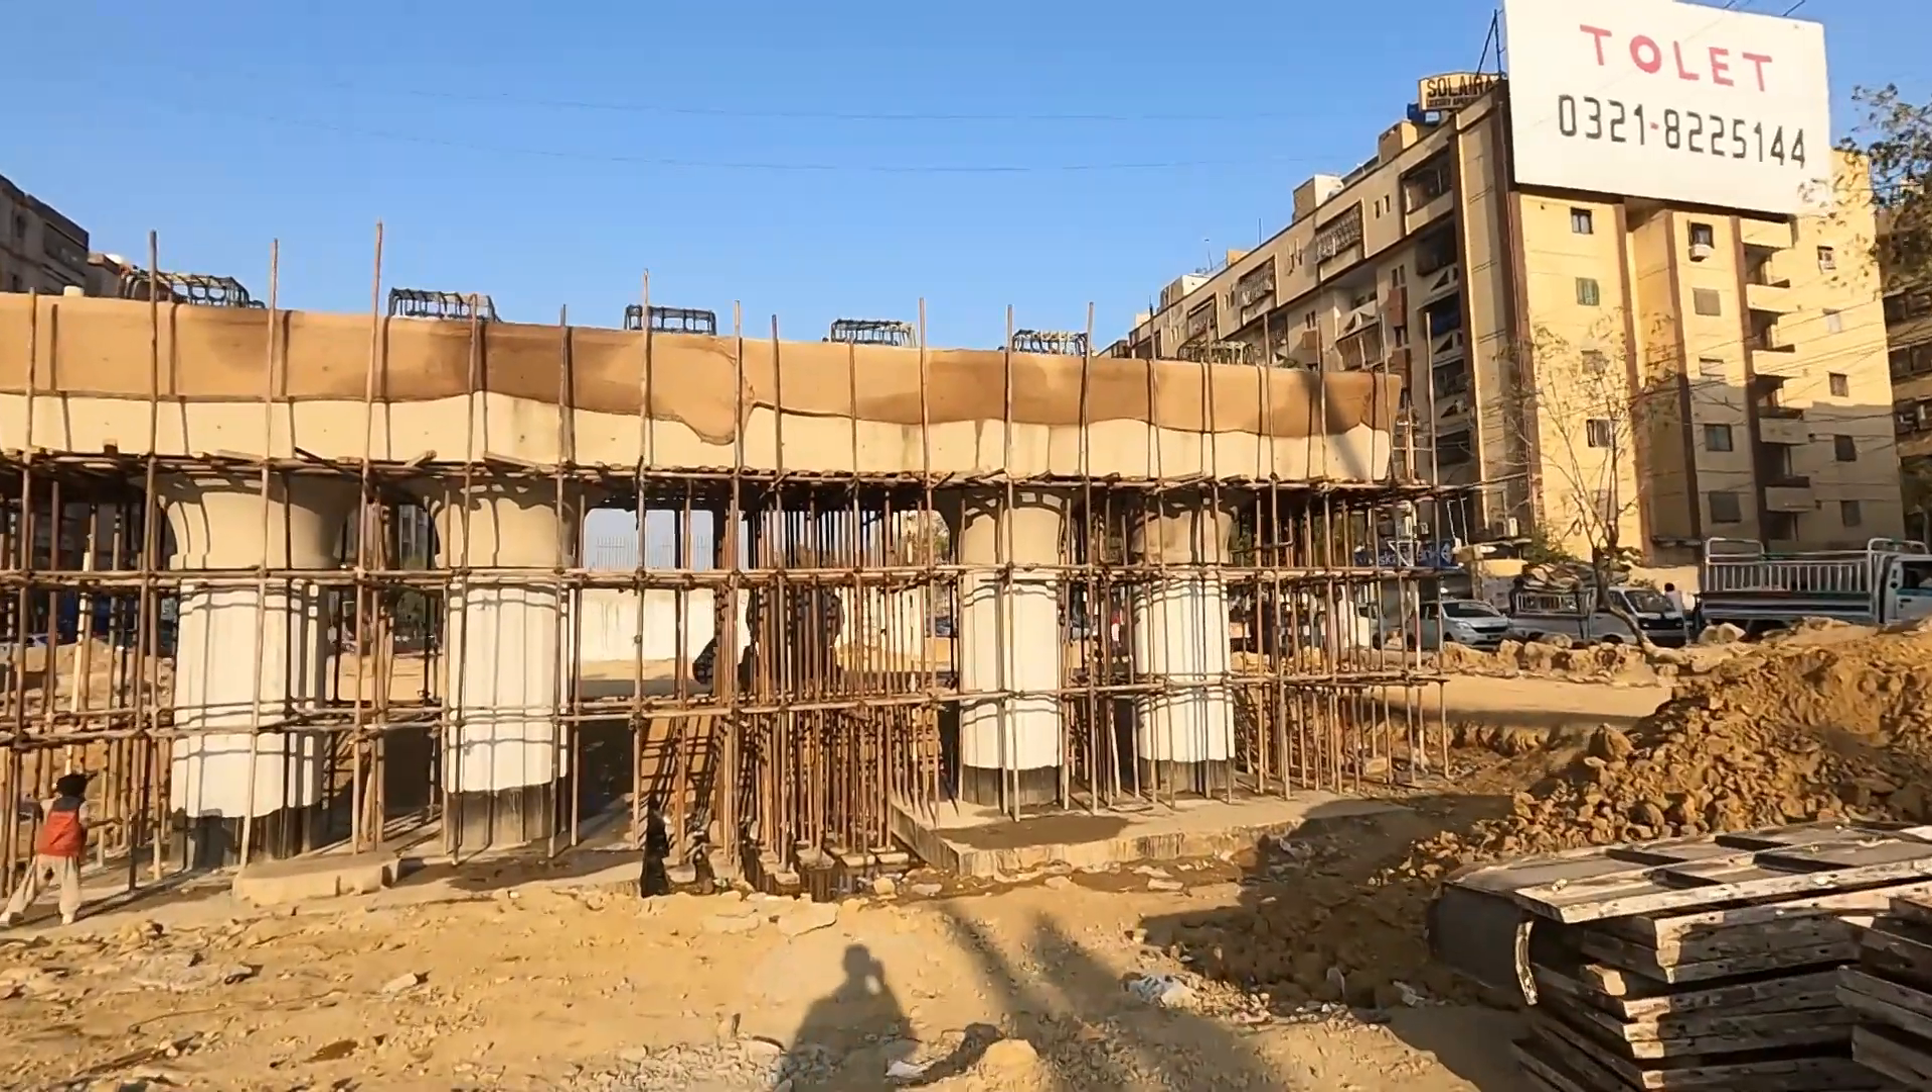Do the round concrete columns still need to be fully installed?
No.